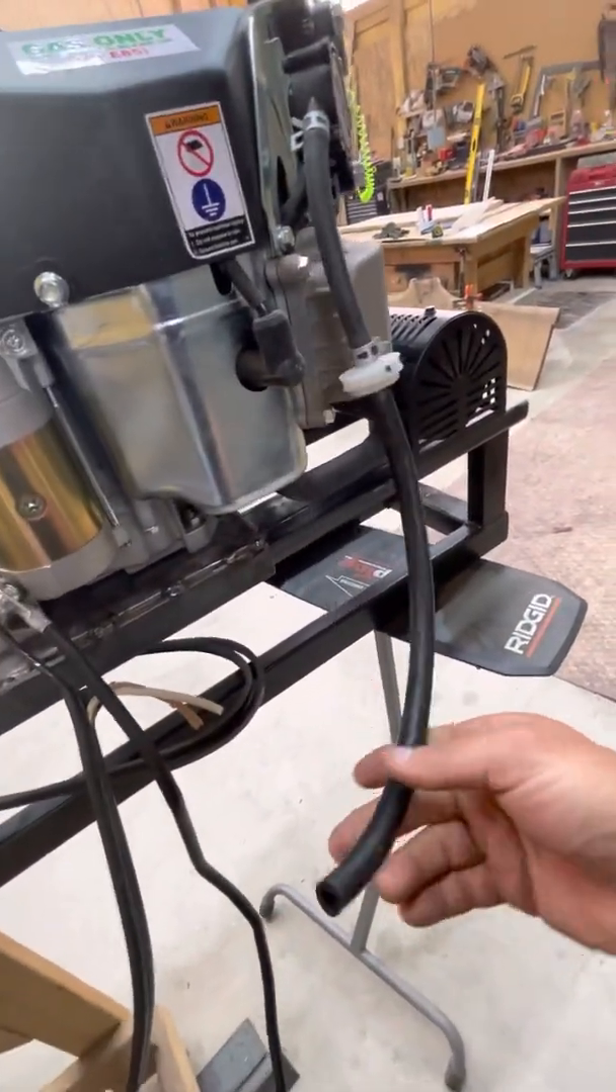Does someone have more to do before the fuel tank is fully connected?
Yes.